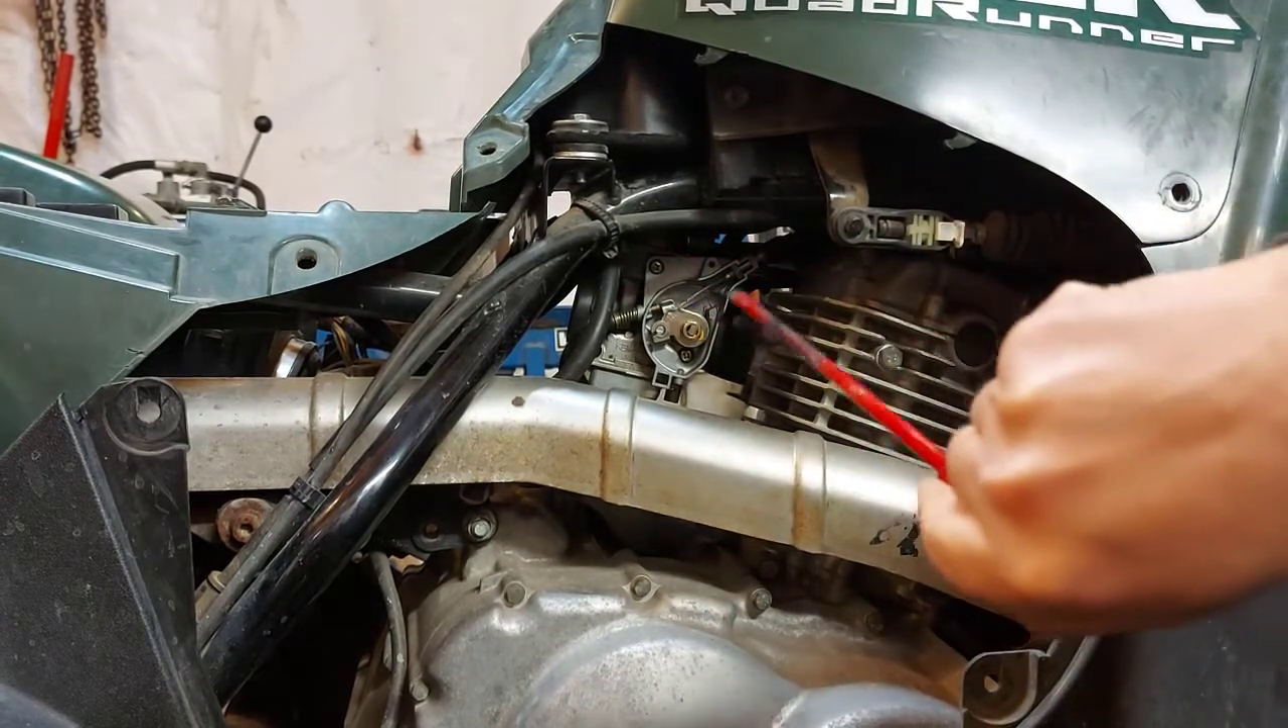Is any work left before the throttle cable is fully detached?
Yes.